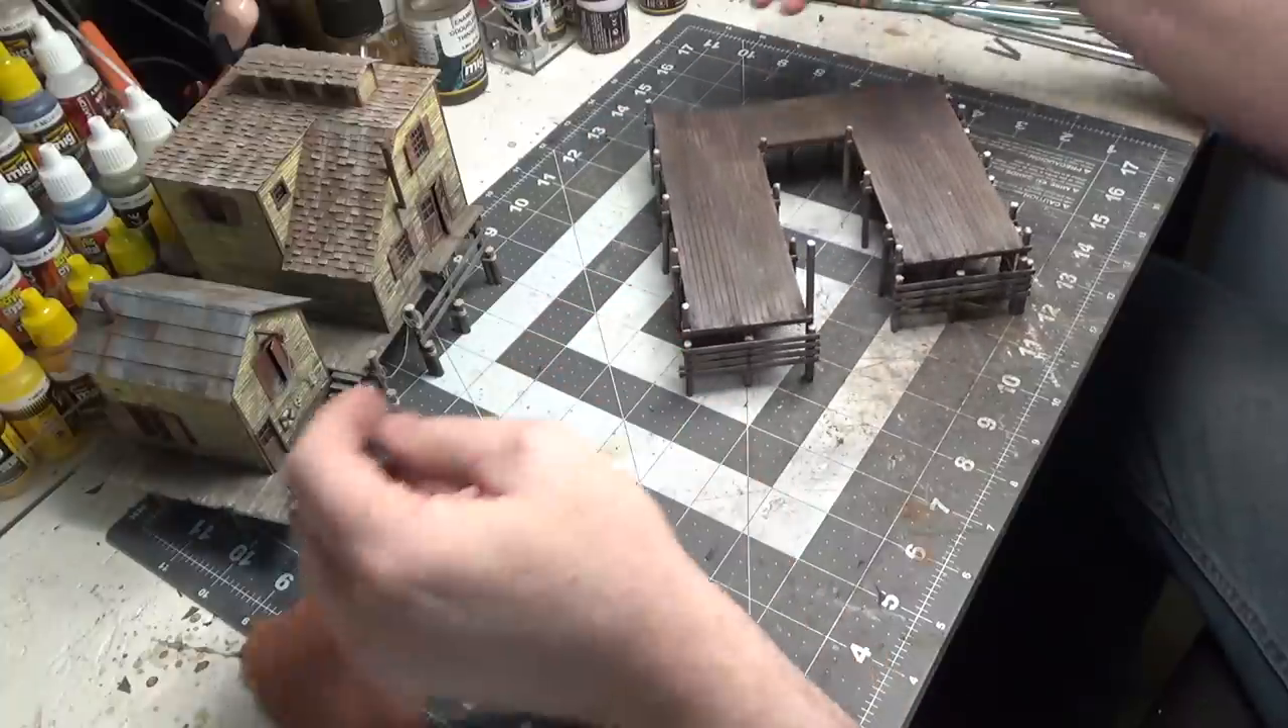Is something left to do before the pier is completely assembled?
No.